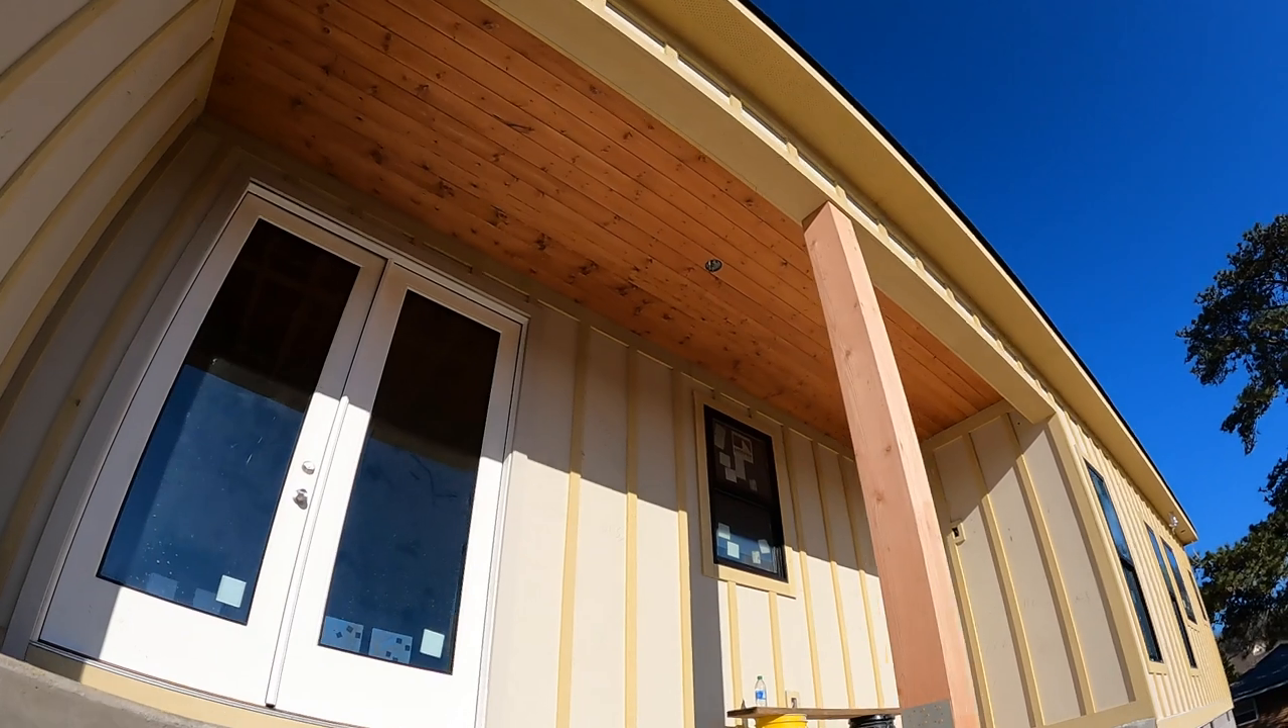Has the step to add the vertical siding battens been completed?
Yes.